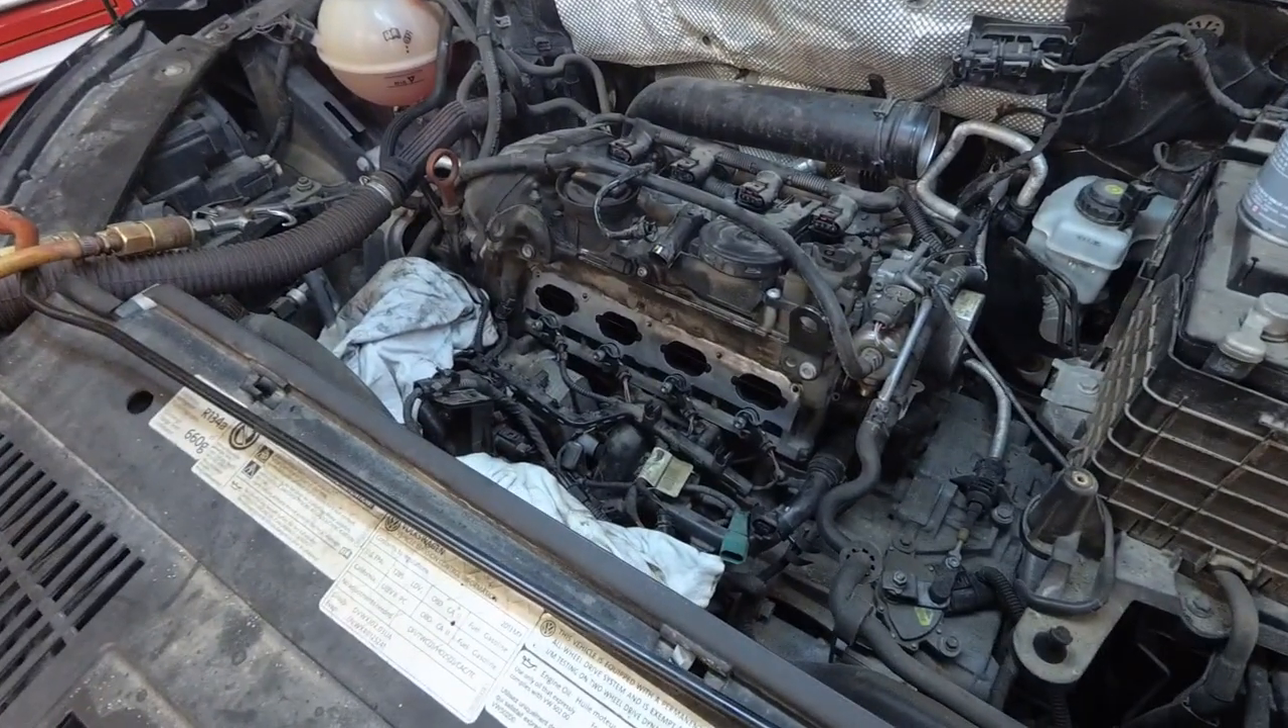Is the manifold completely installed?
No.